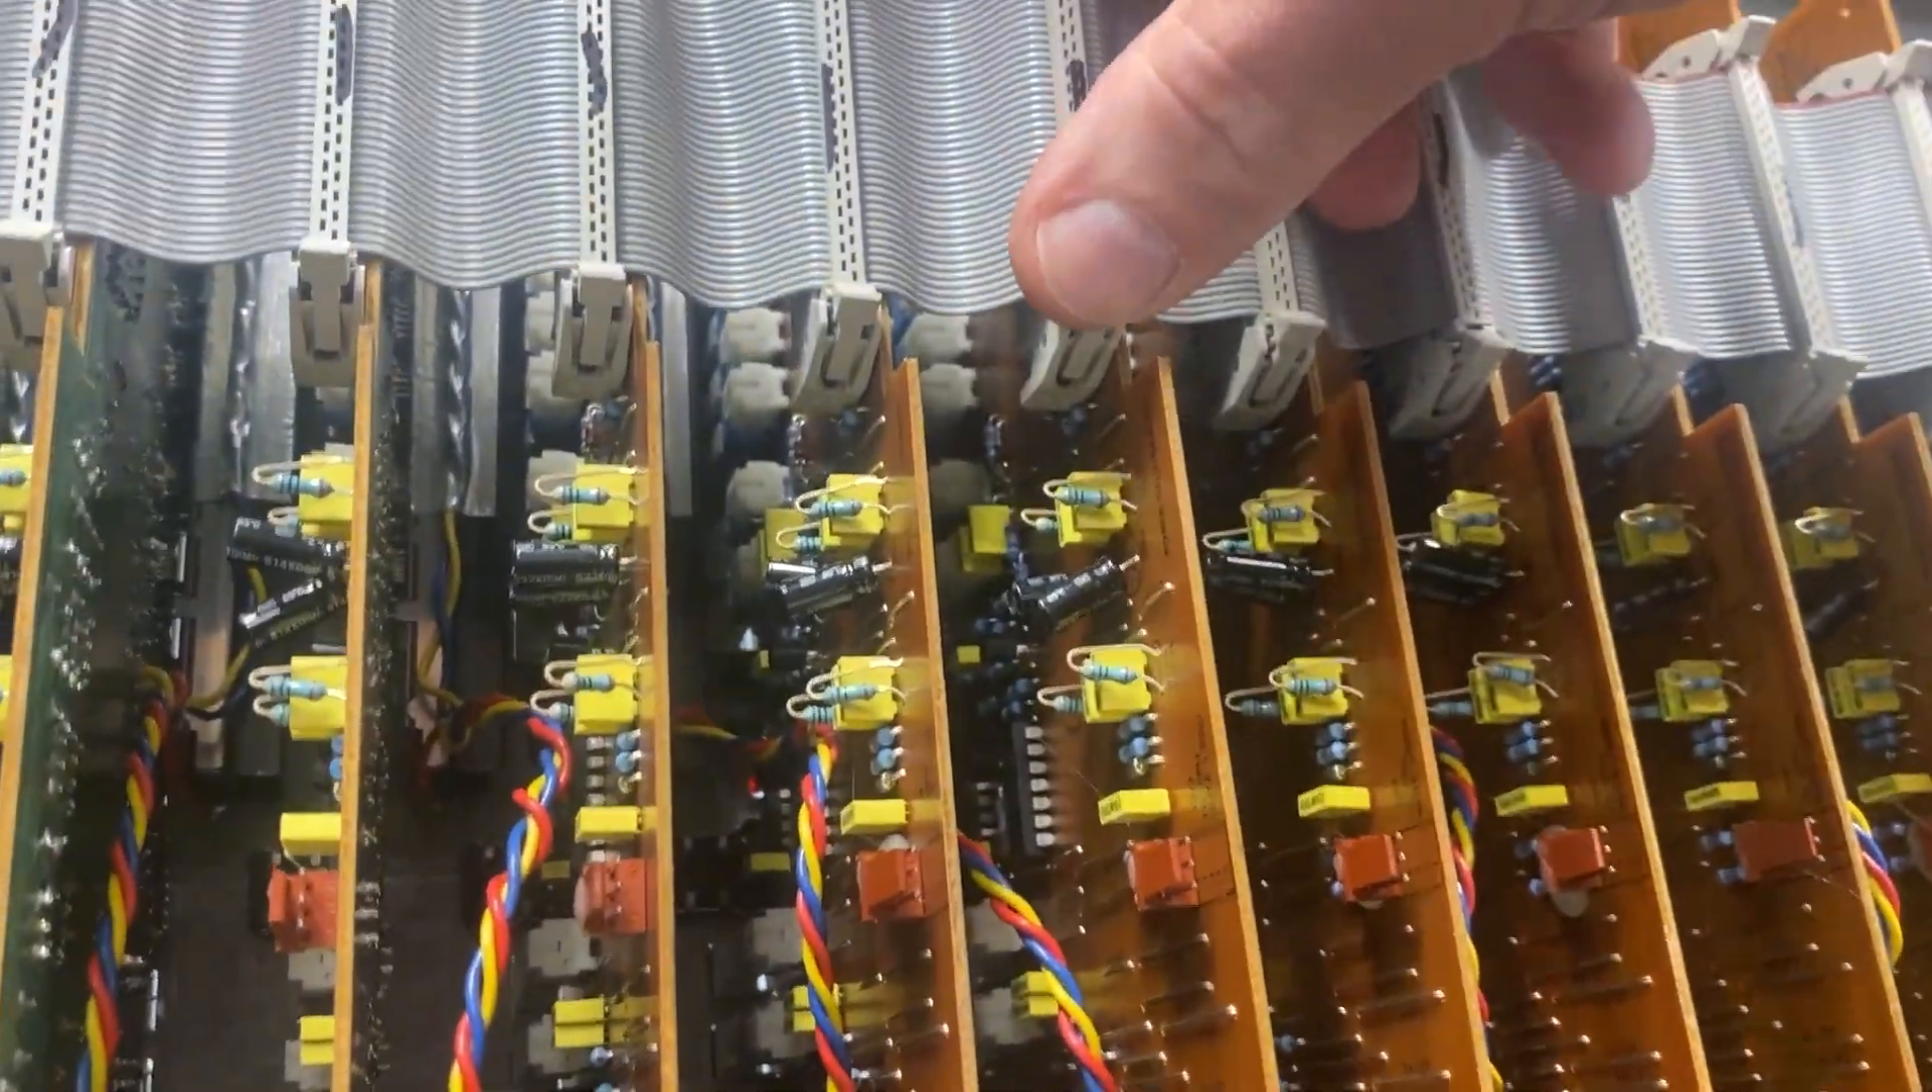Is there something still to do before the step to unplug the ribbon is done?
Yes.